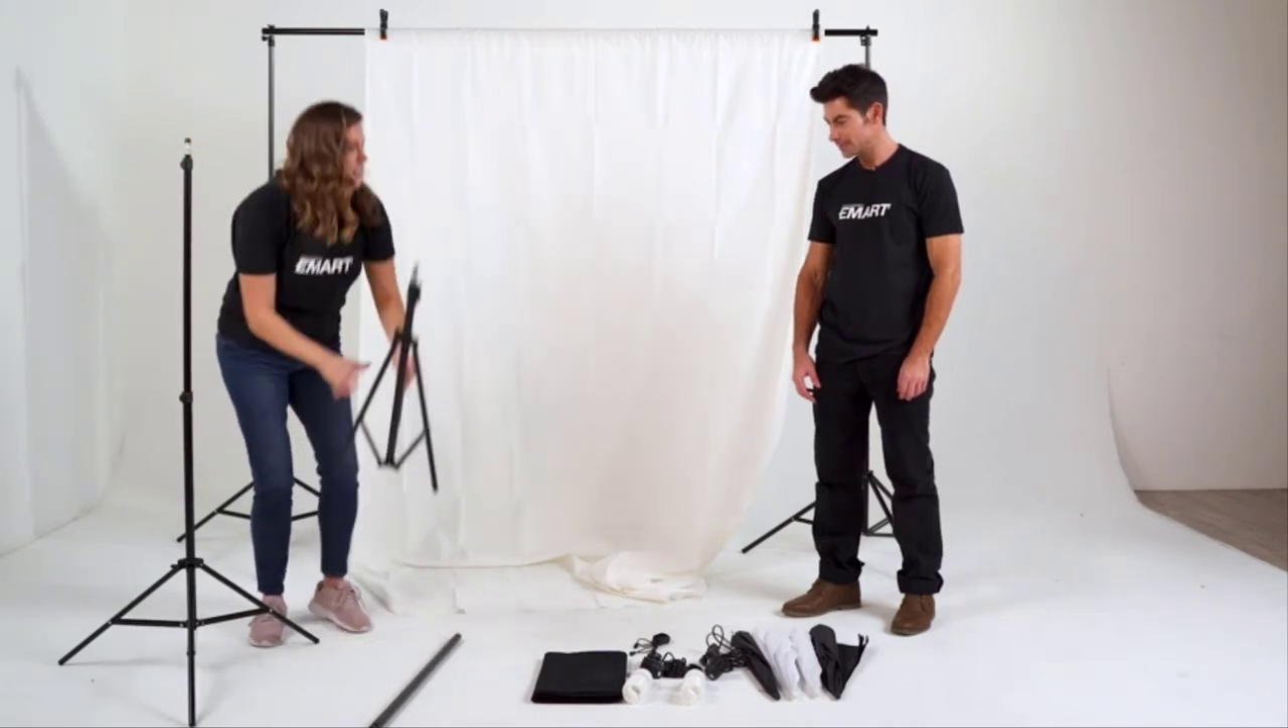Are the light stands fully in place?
No.